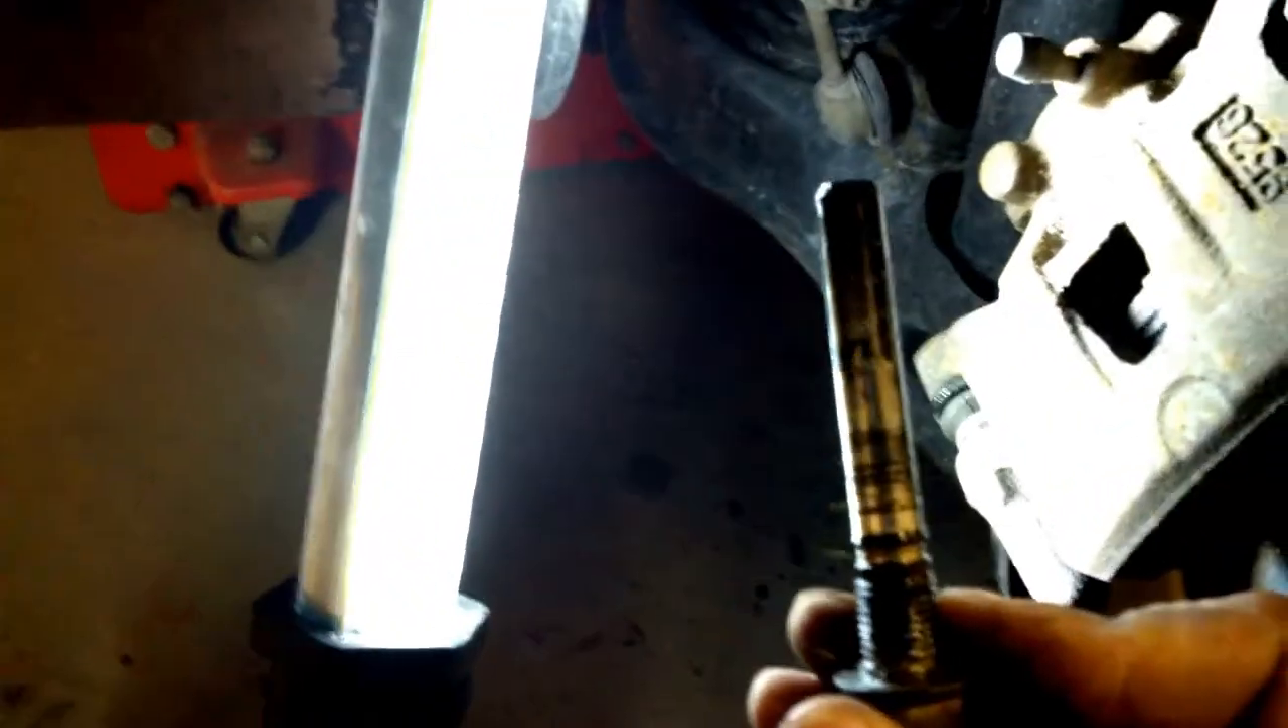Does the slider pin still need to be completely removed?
No.